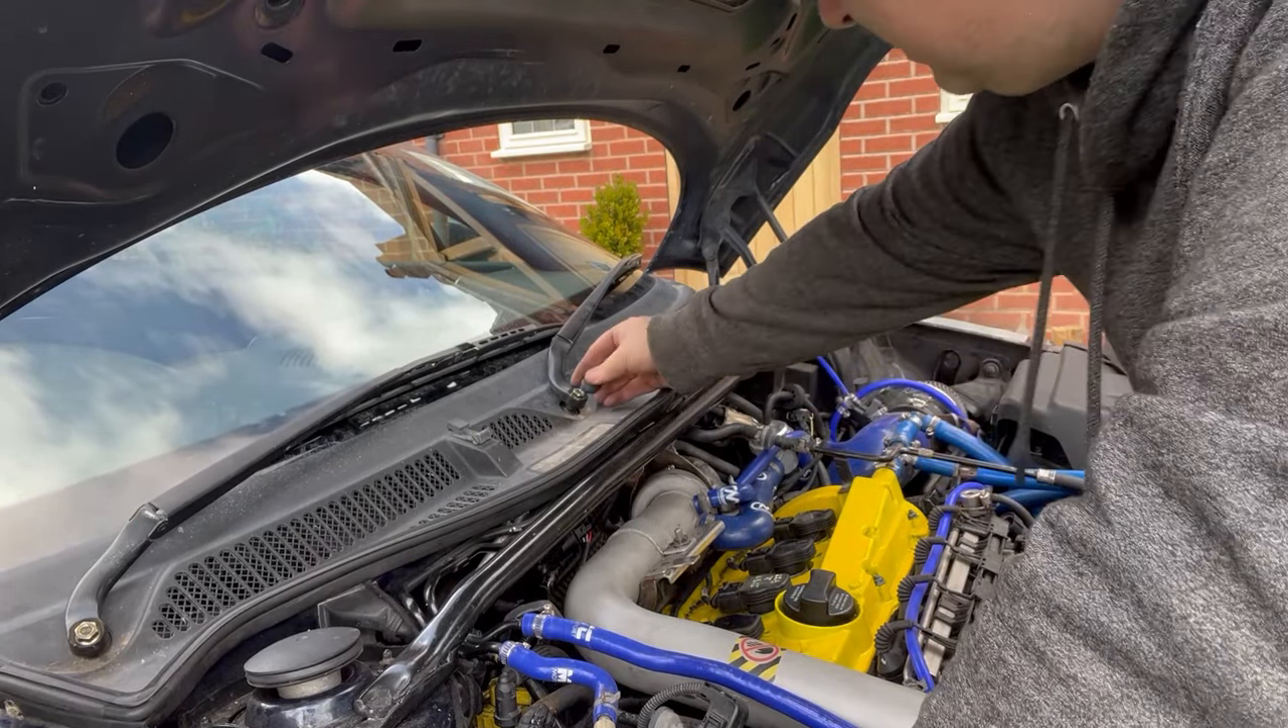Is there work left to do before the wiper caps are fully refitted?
Yes.